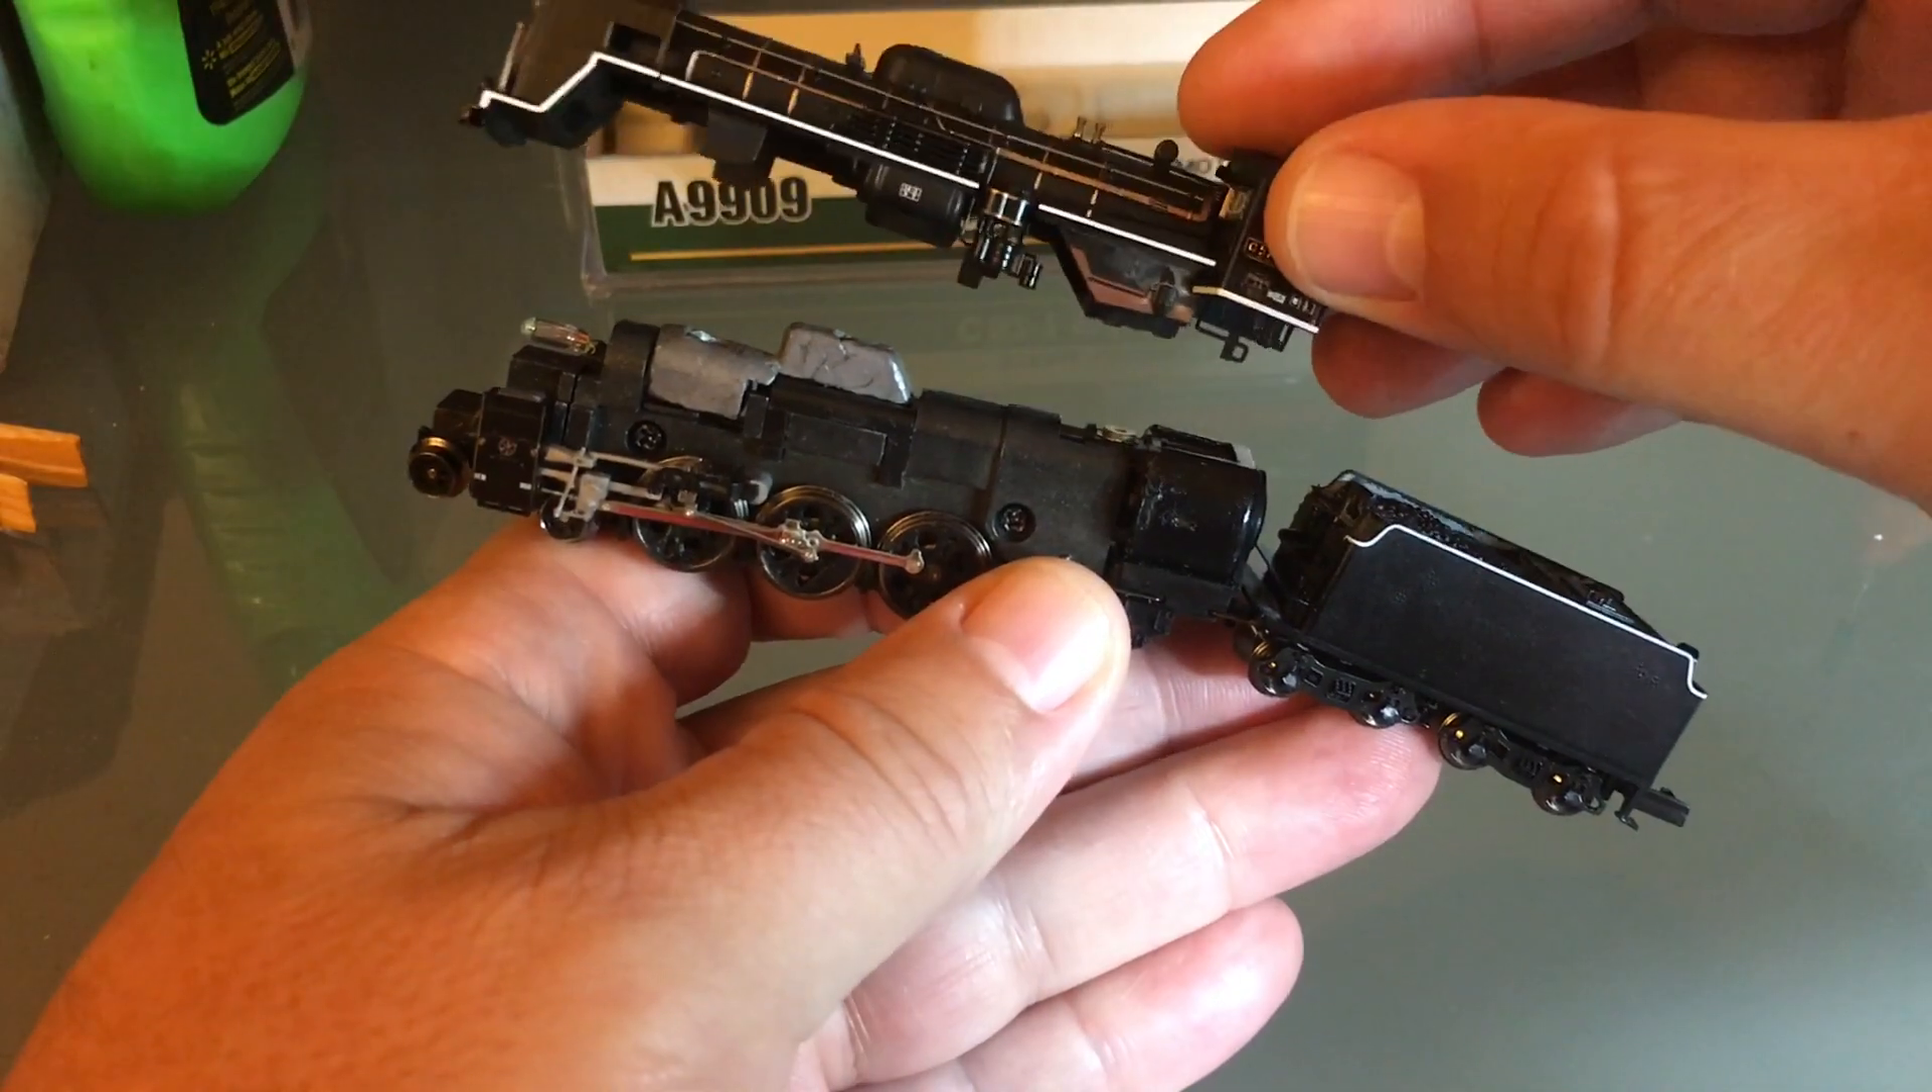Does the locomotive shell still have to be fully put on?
Yes.